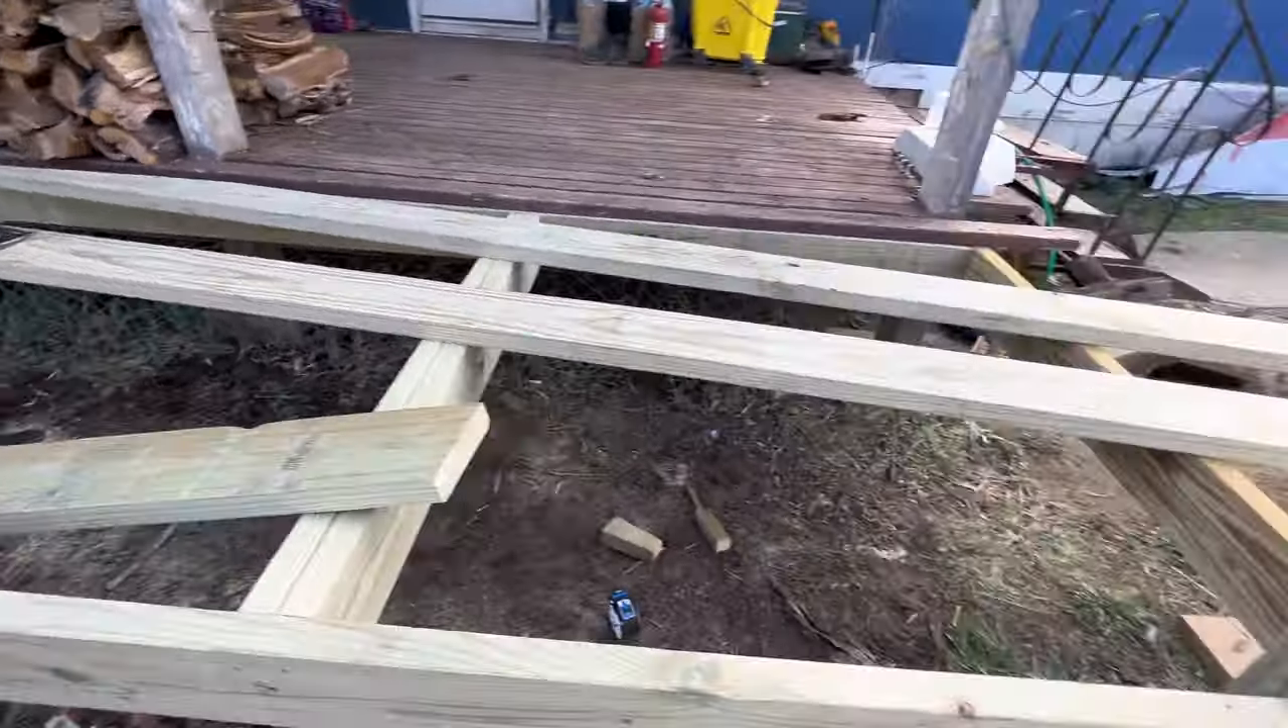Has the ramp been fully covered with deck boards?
No.